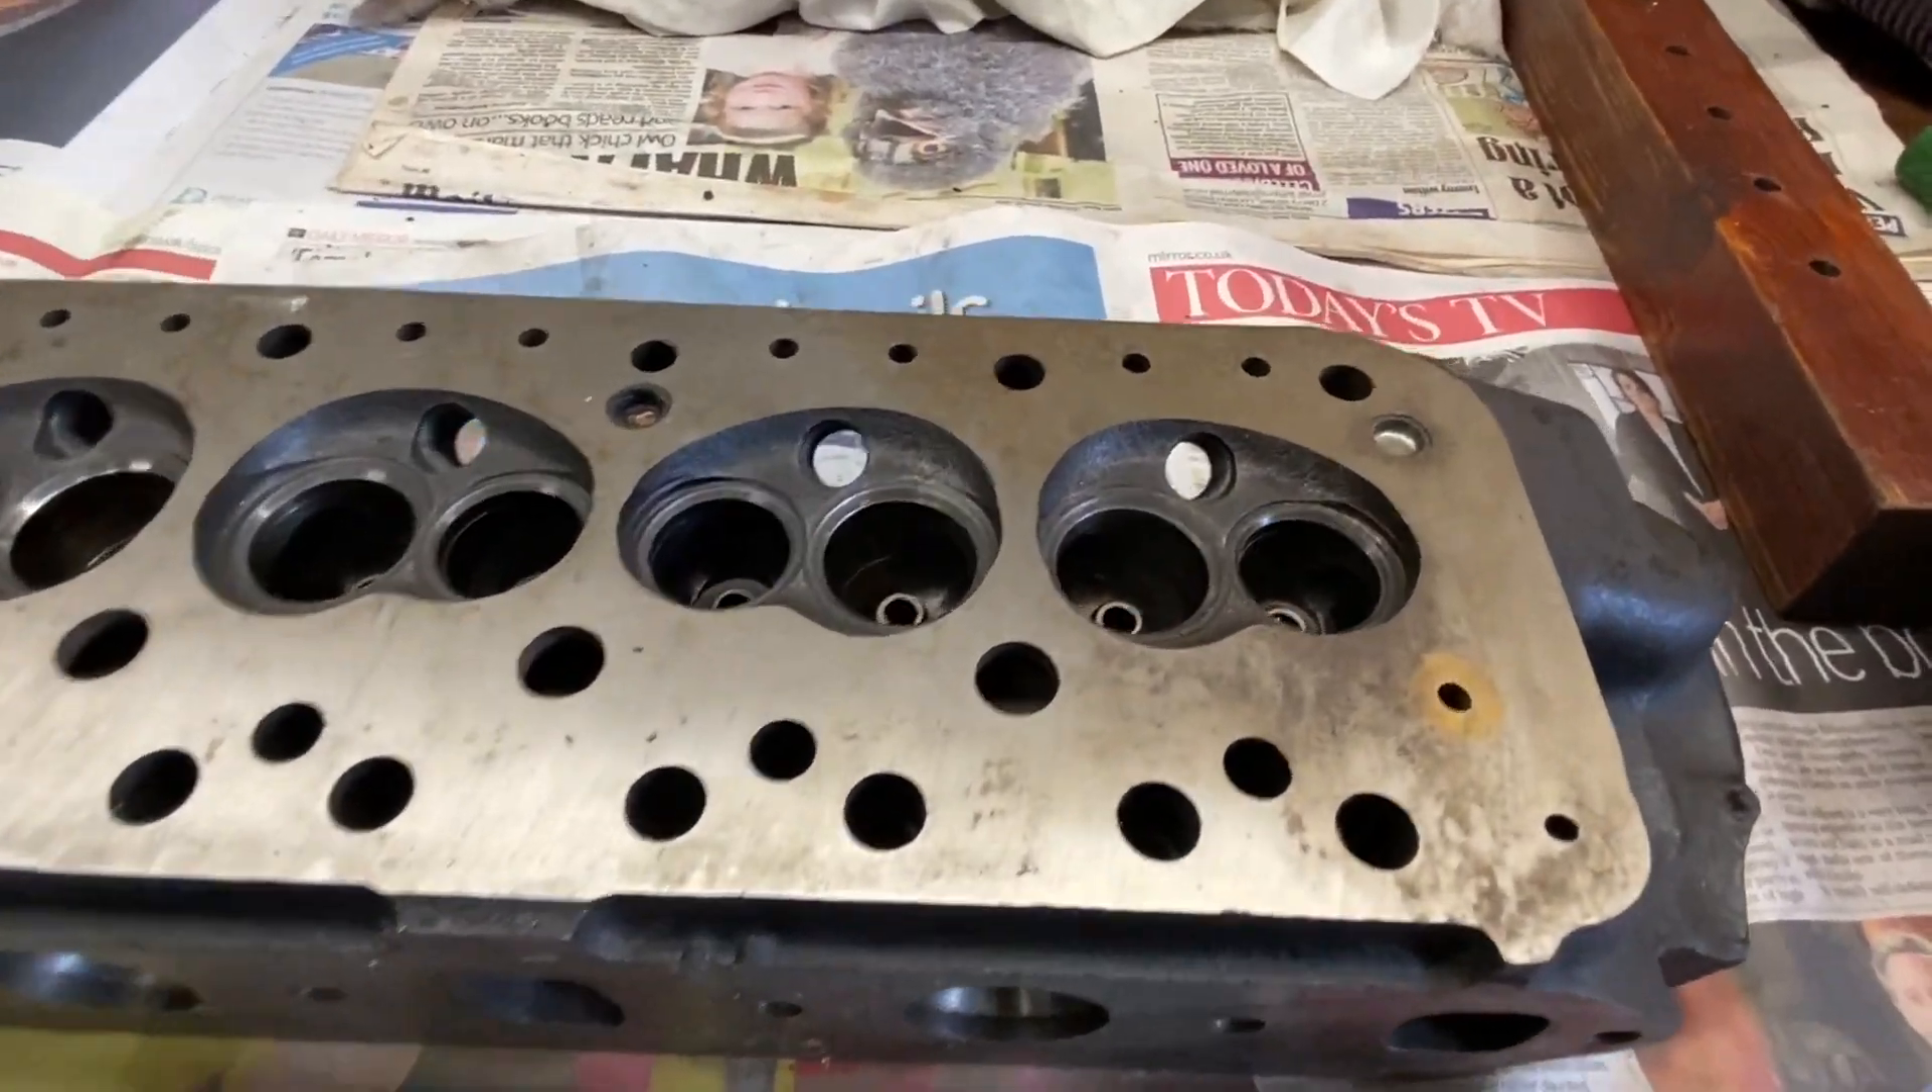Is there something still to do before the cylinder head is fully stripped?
No.